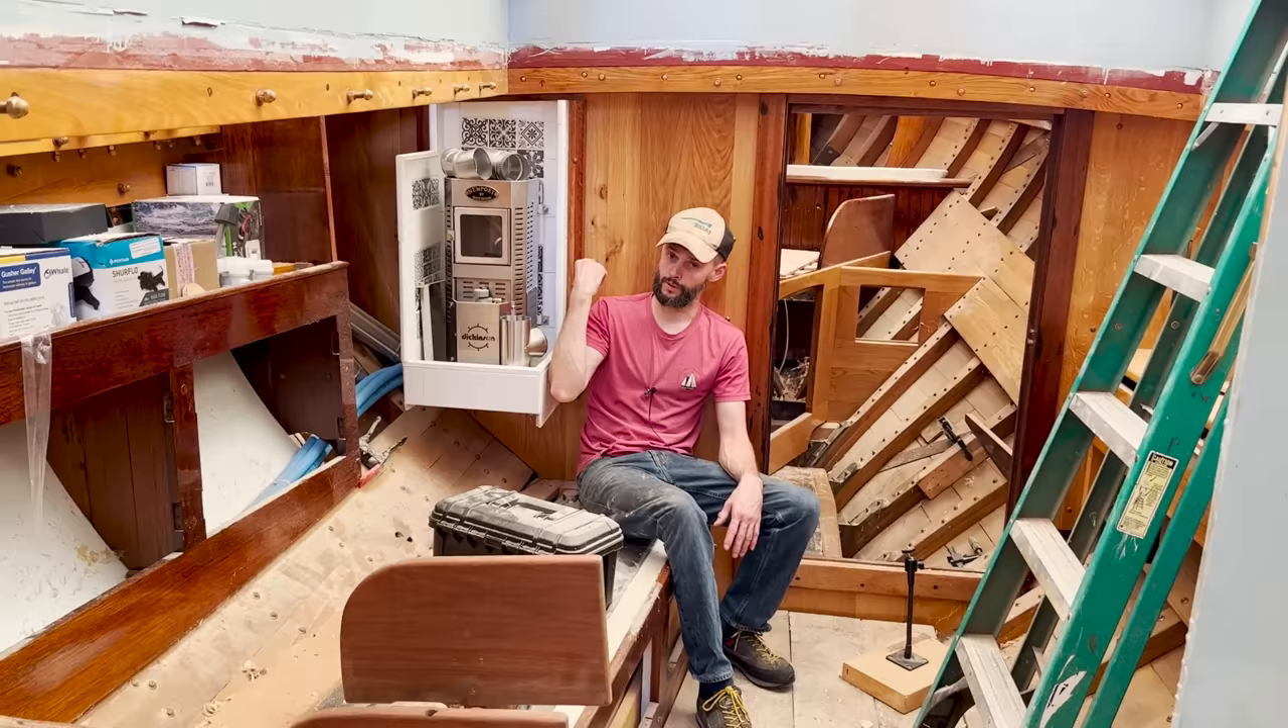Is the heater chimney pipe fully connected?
No.